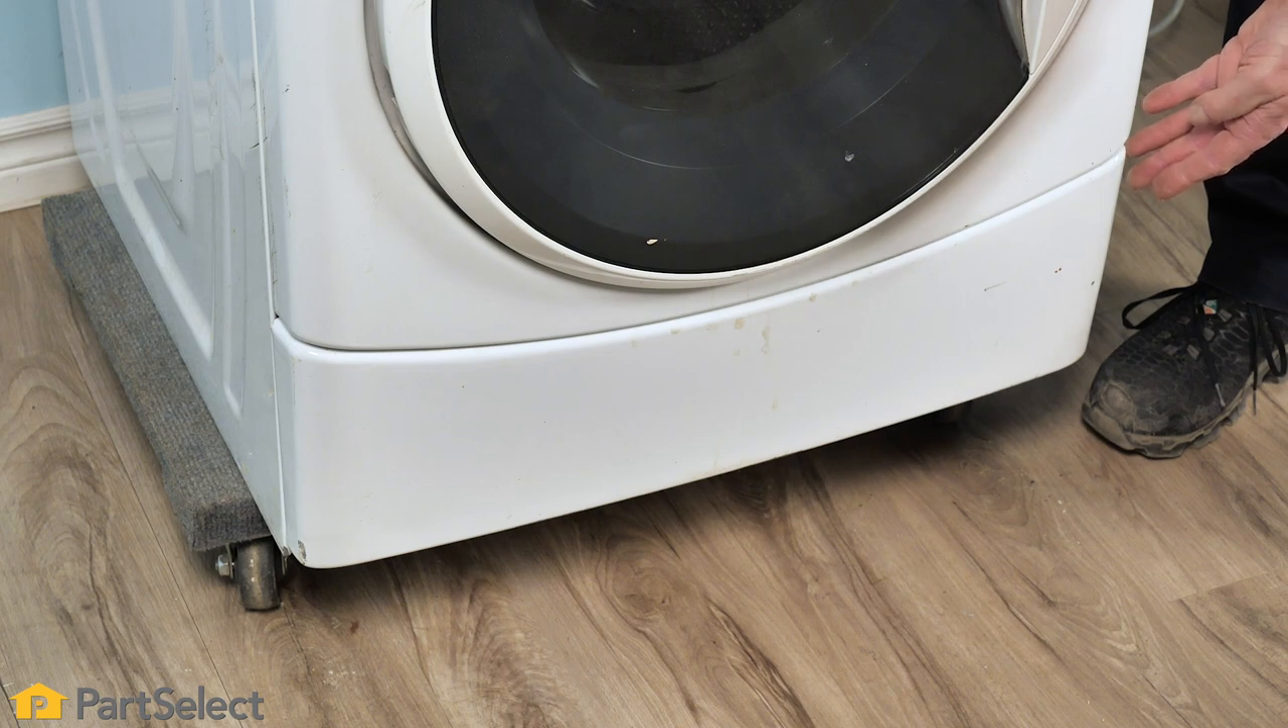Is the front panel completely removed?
No.